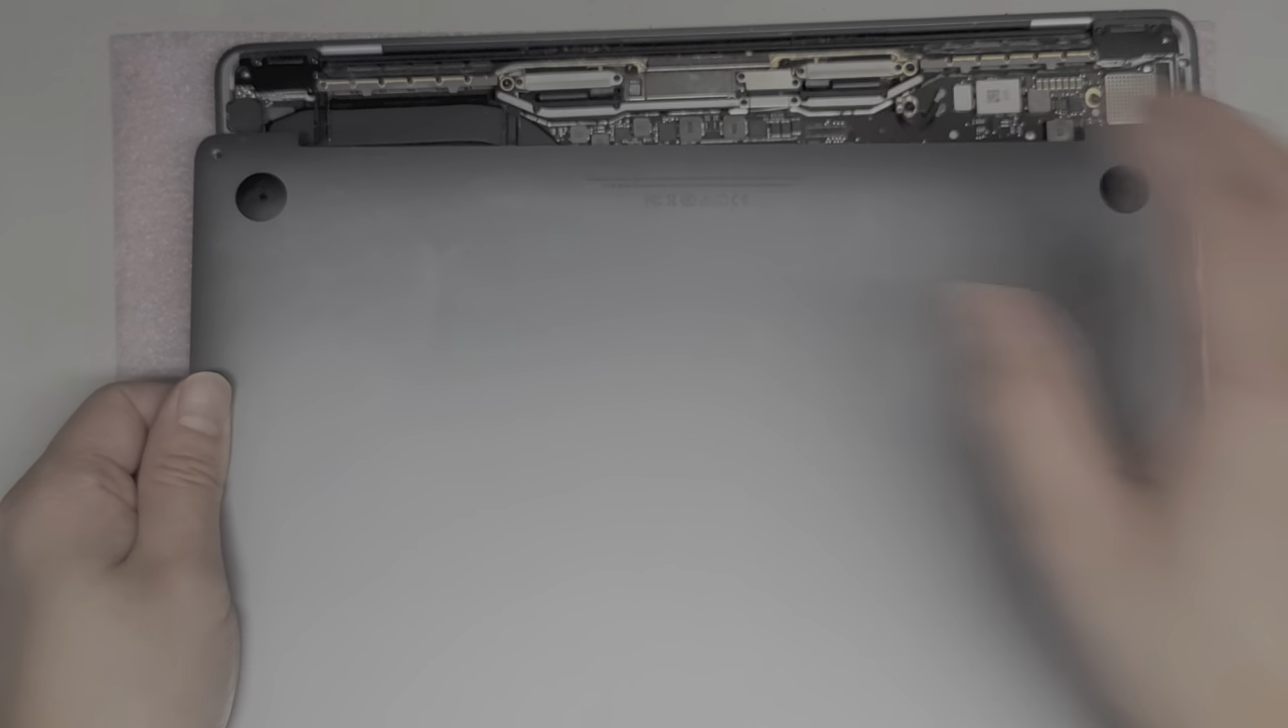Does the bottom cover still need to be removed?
Yes.